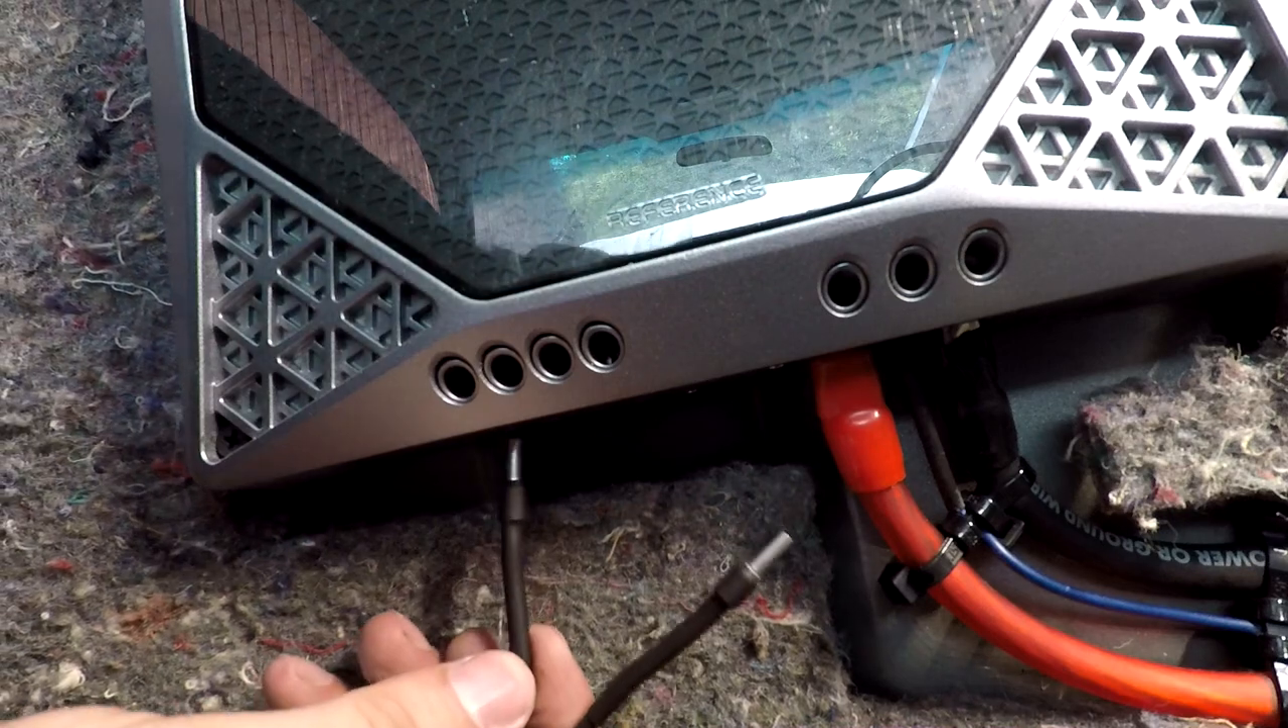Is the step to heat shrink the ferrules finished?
Yes.